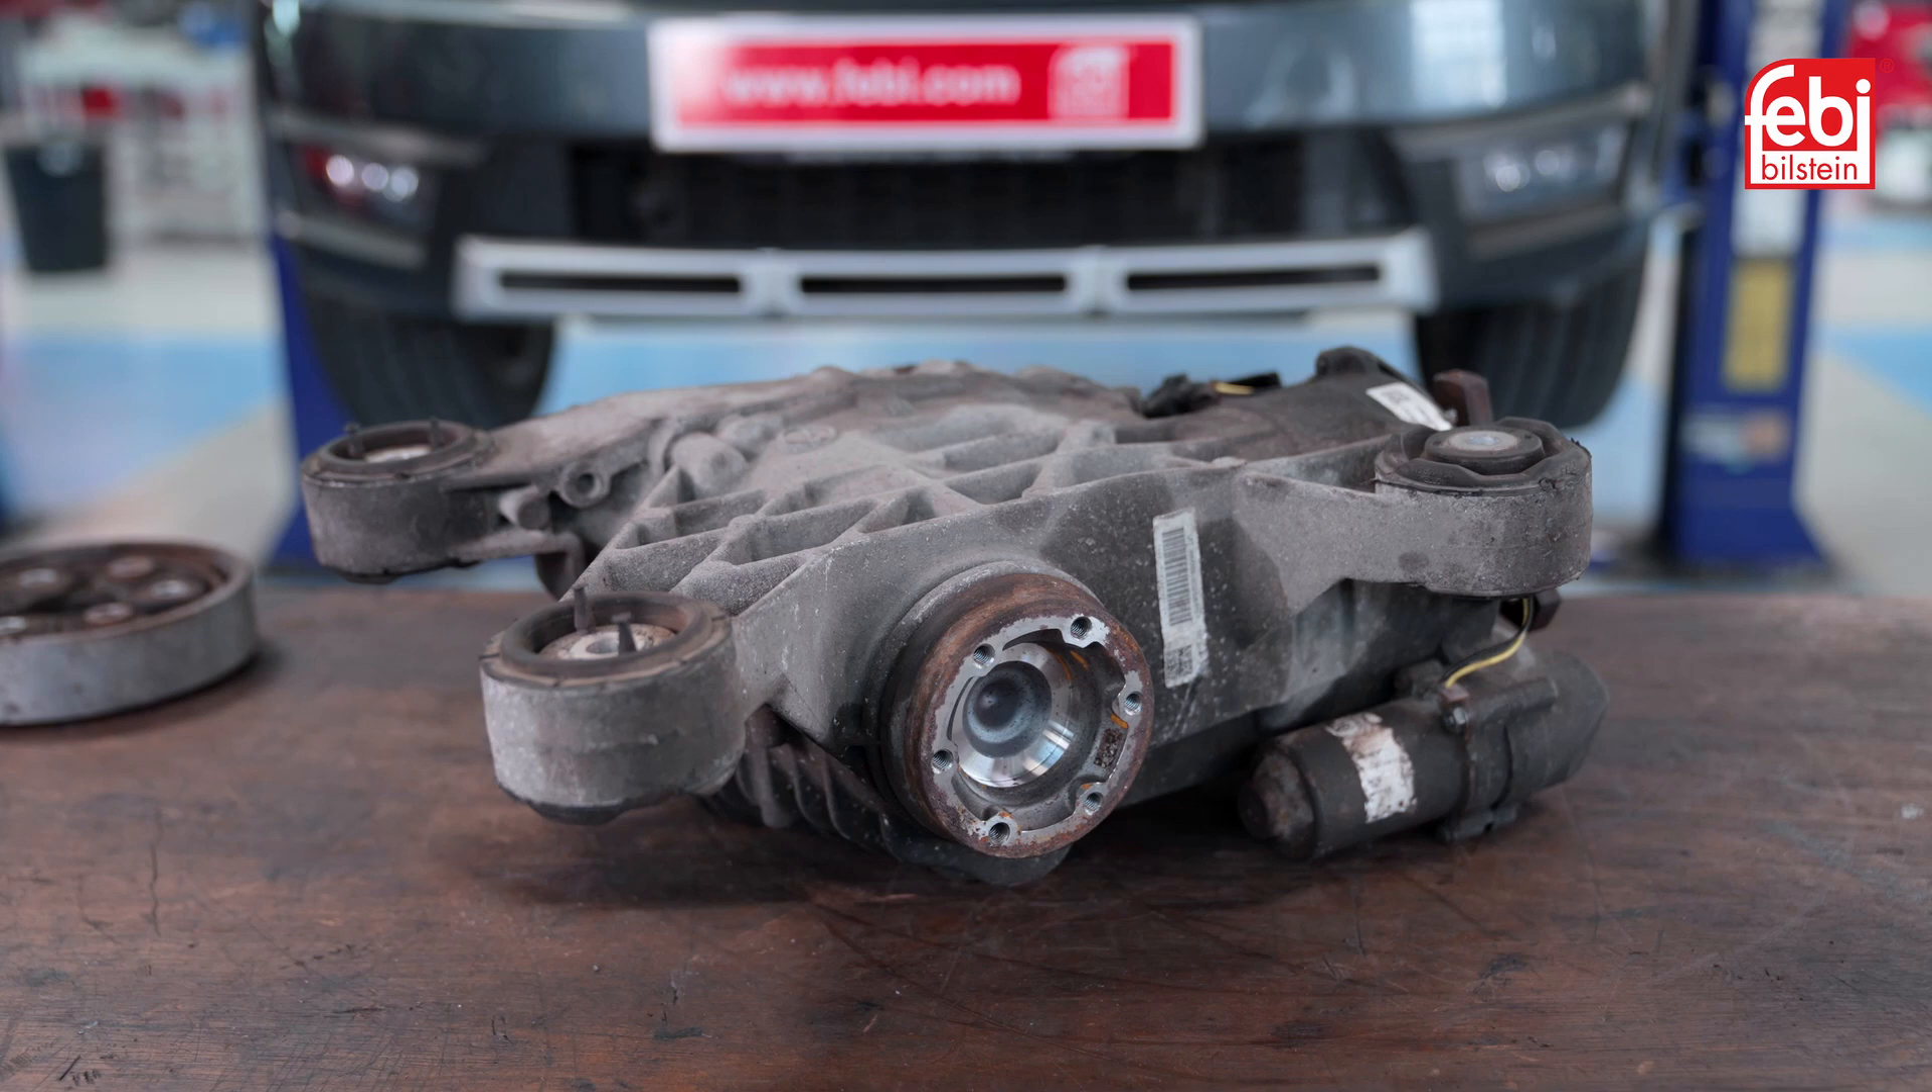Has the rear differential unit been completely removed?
Yes.